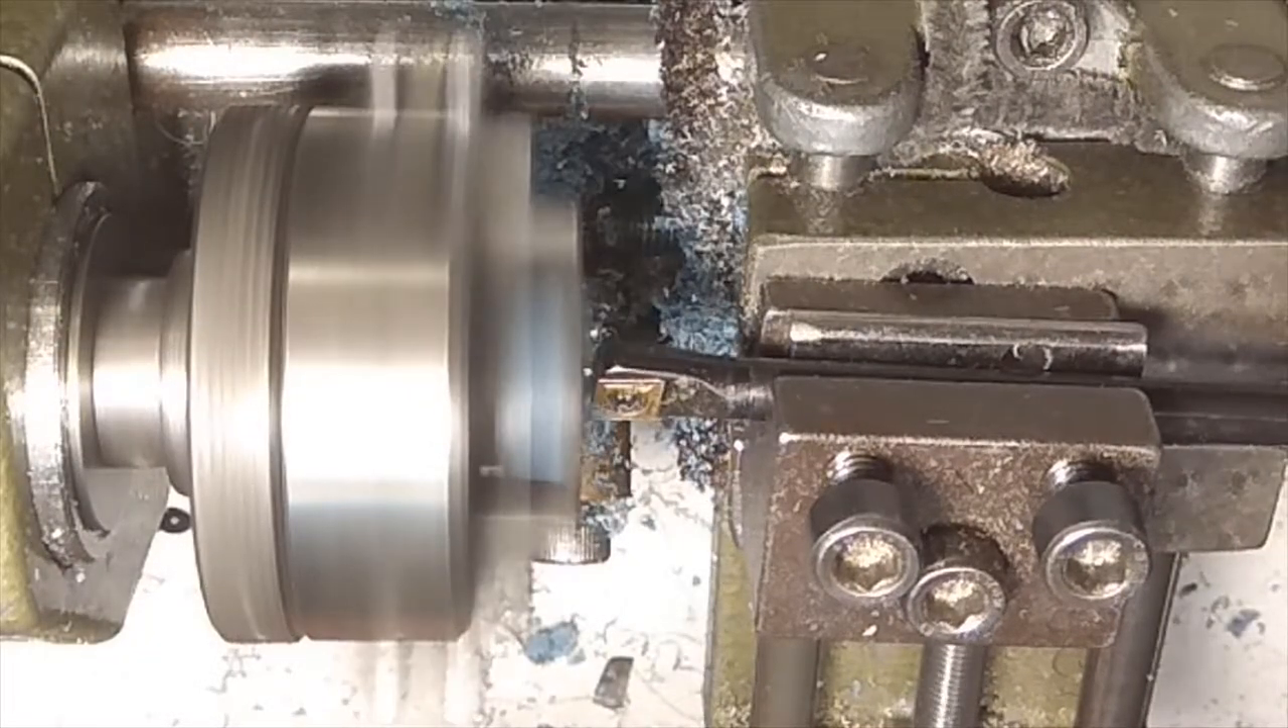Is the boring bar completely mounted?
Yes.